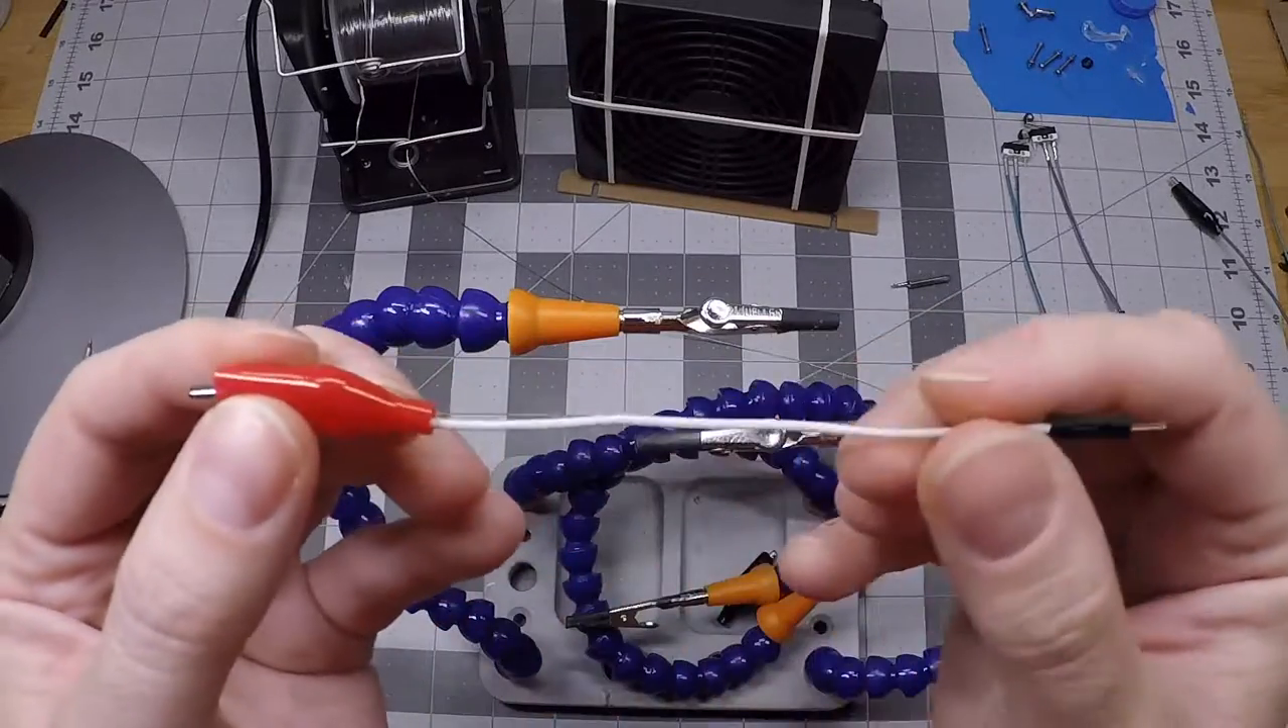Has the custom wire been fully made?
Yes.